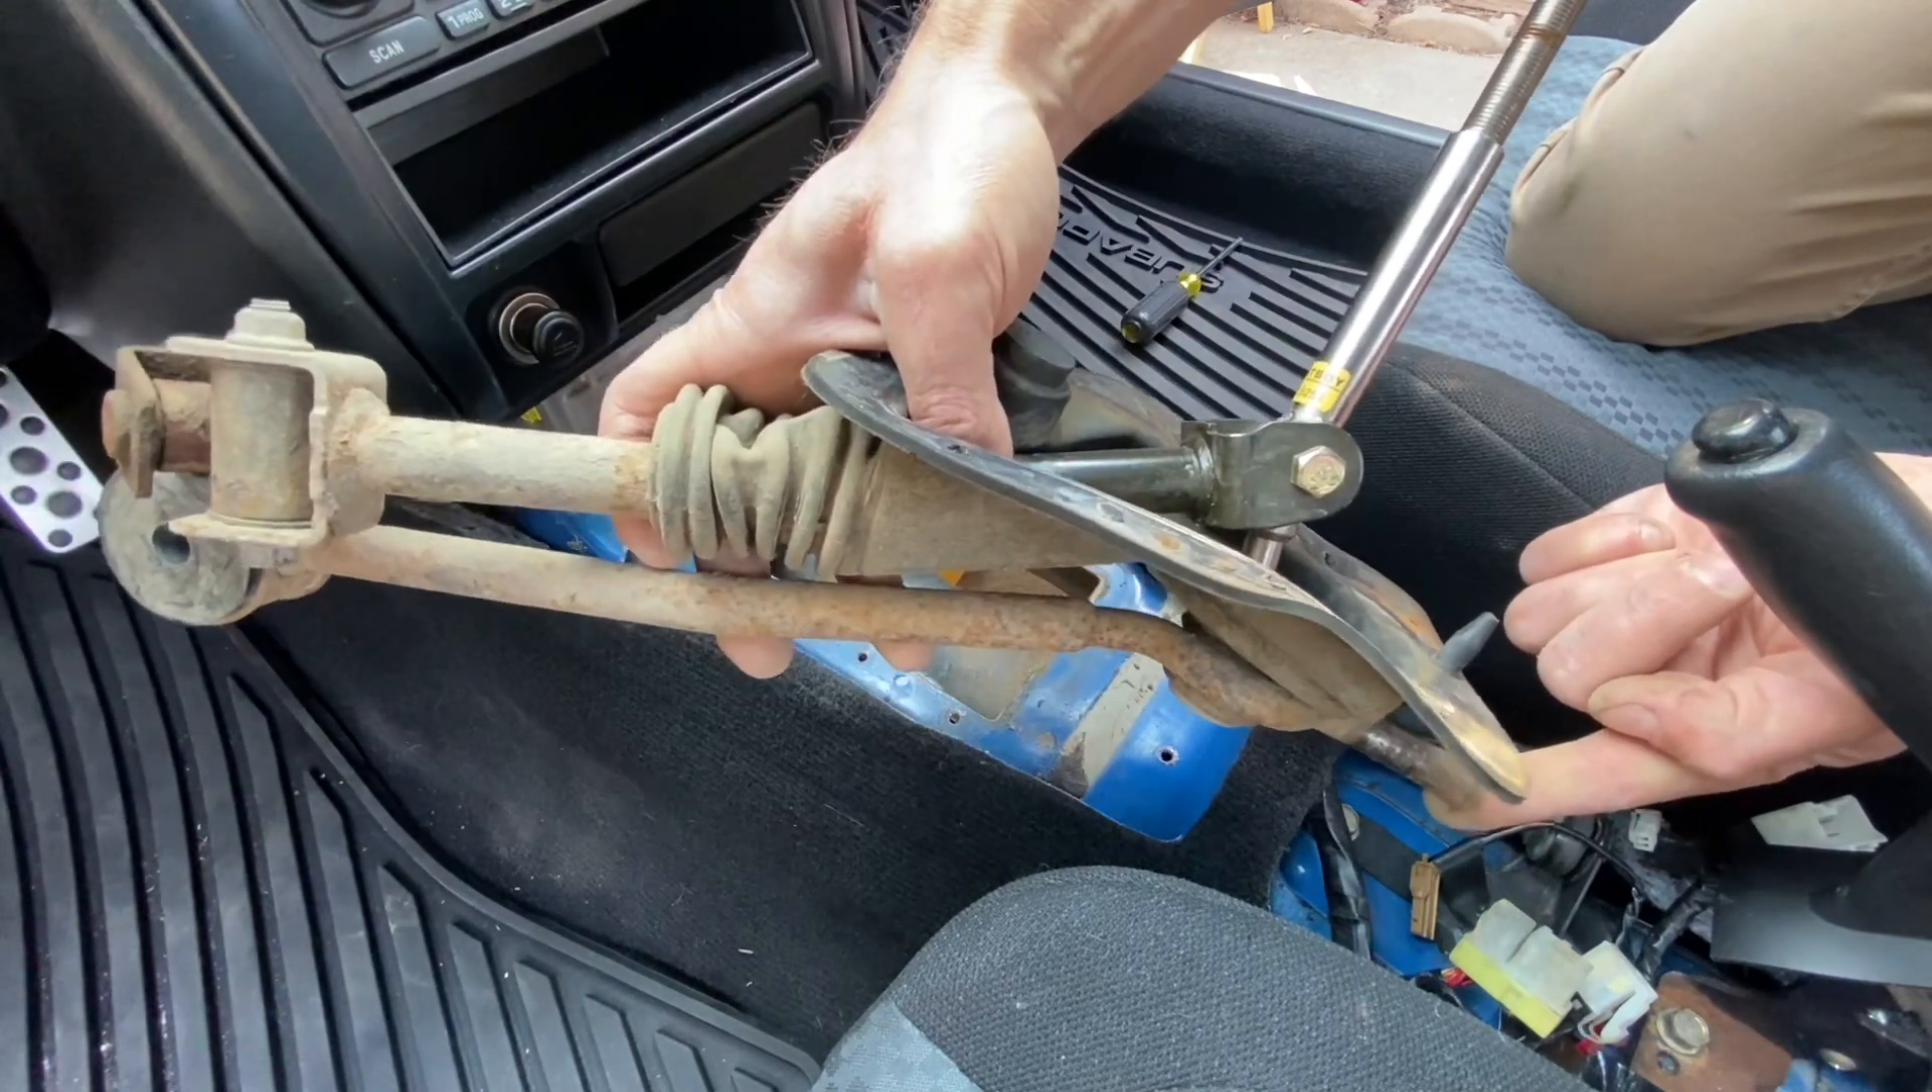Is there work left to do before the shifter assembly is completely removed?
No.